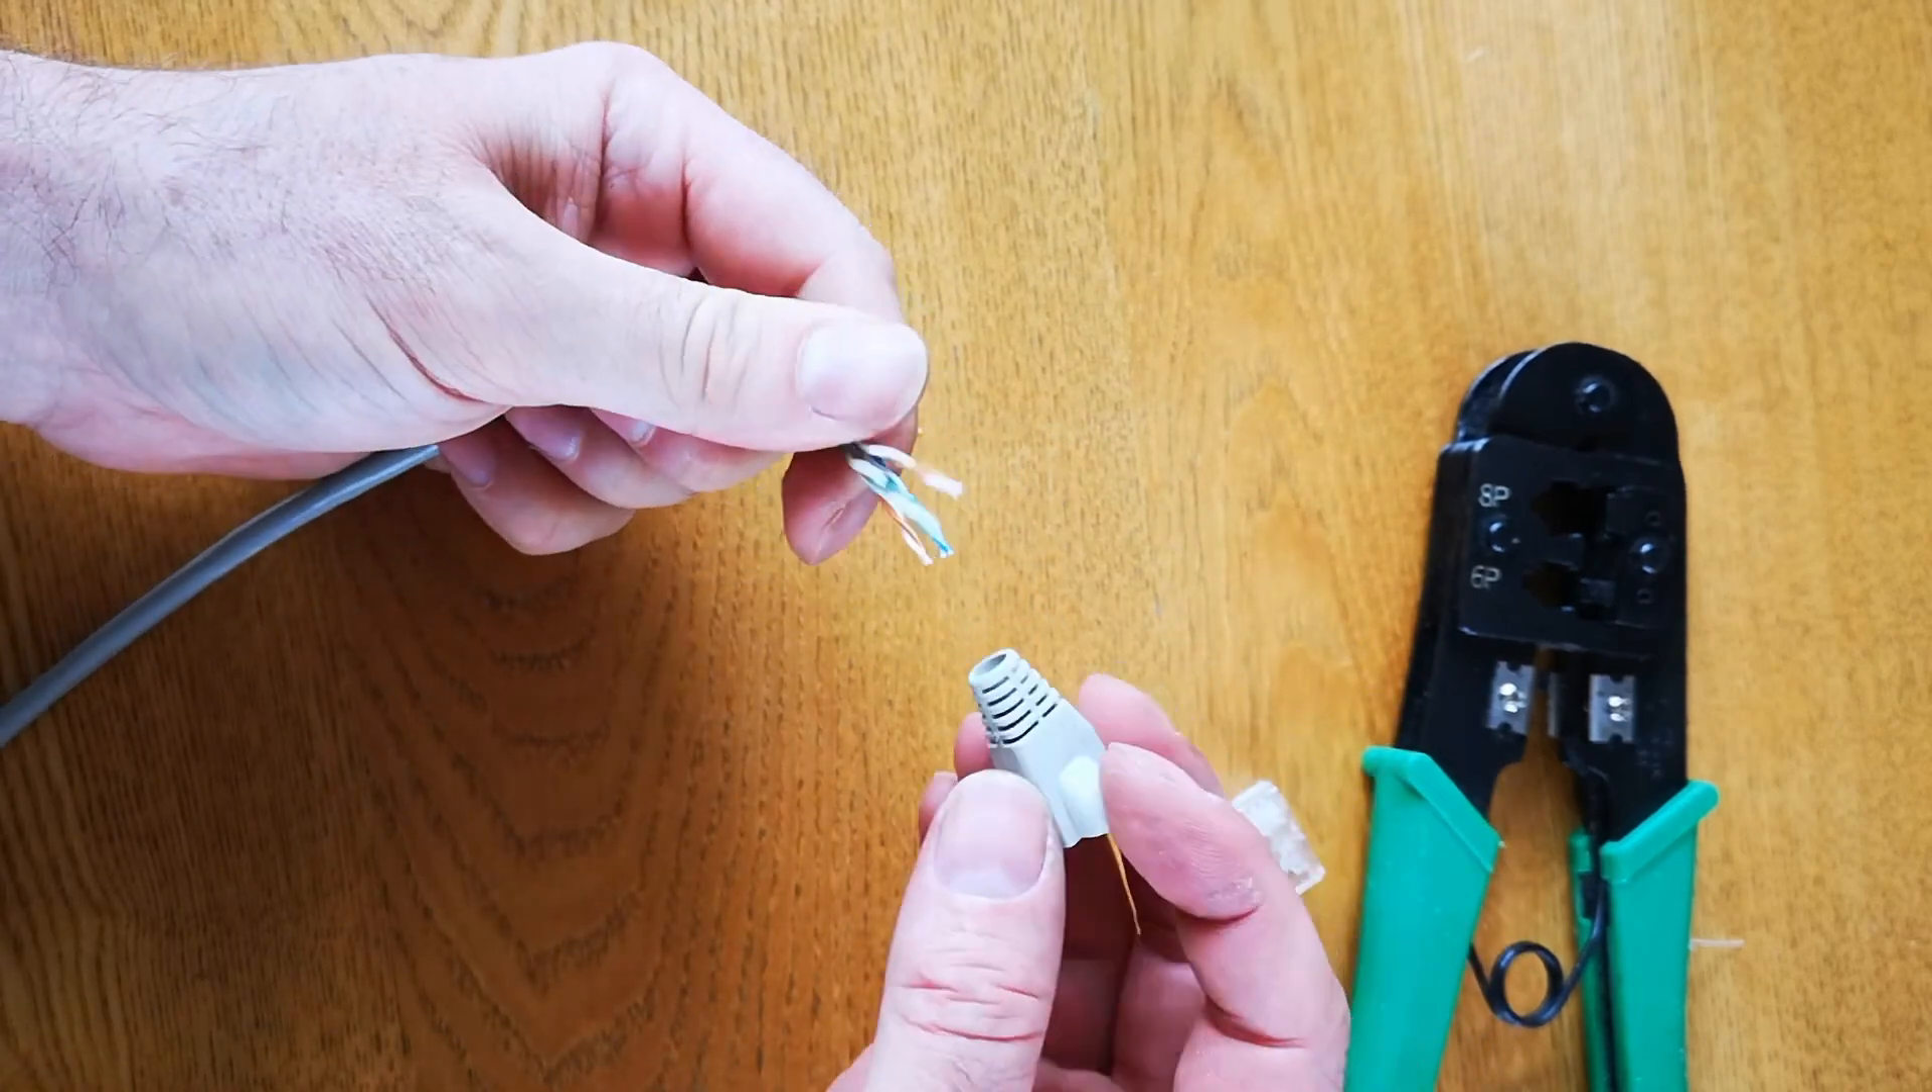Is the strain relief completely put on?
No.